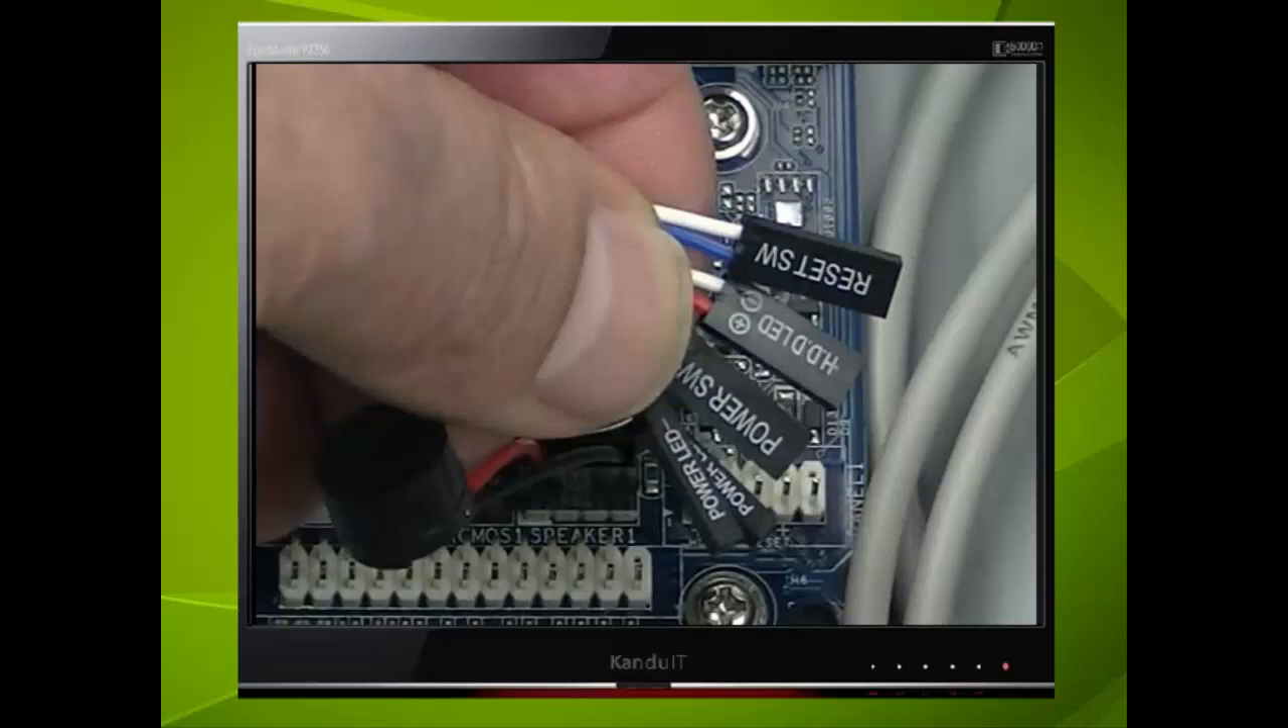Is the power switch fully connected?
No.